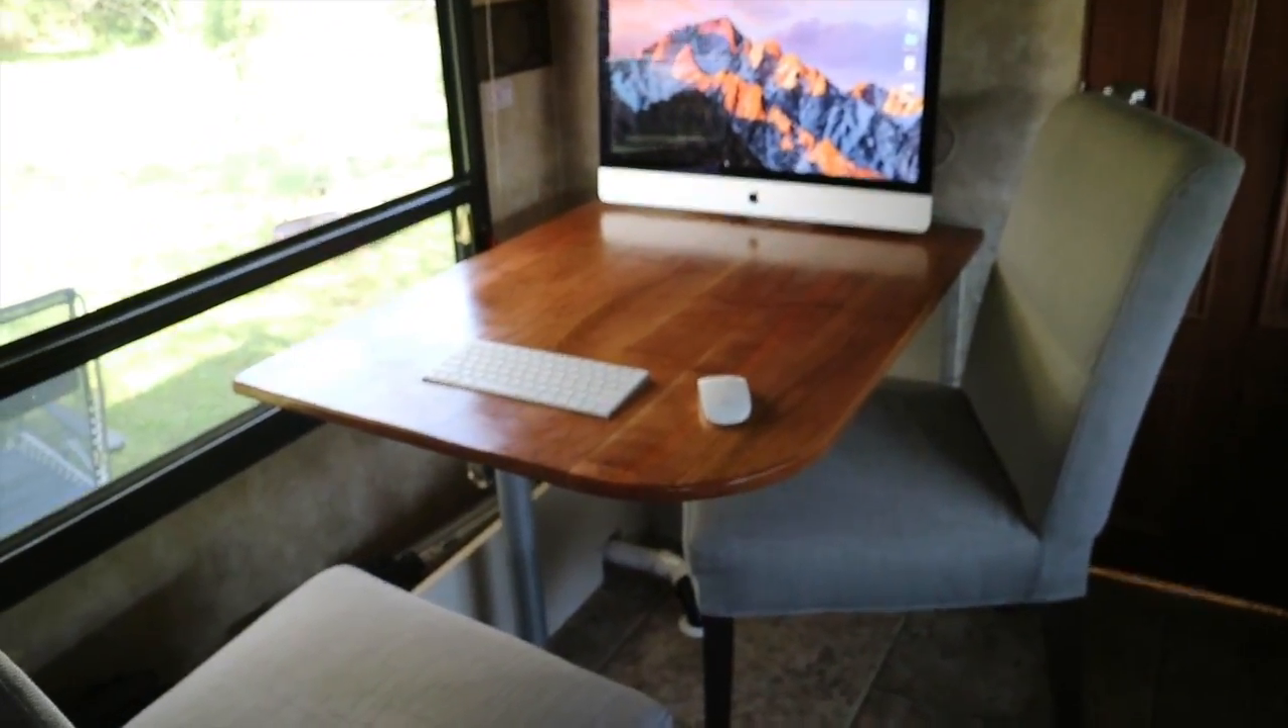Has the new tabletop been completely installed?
Yes.